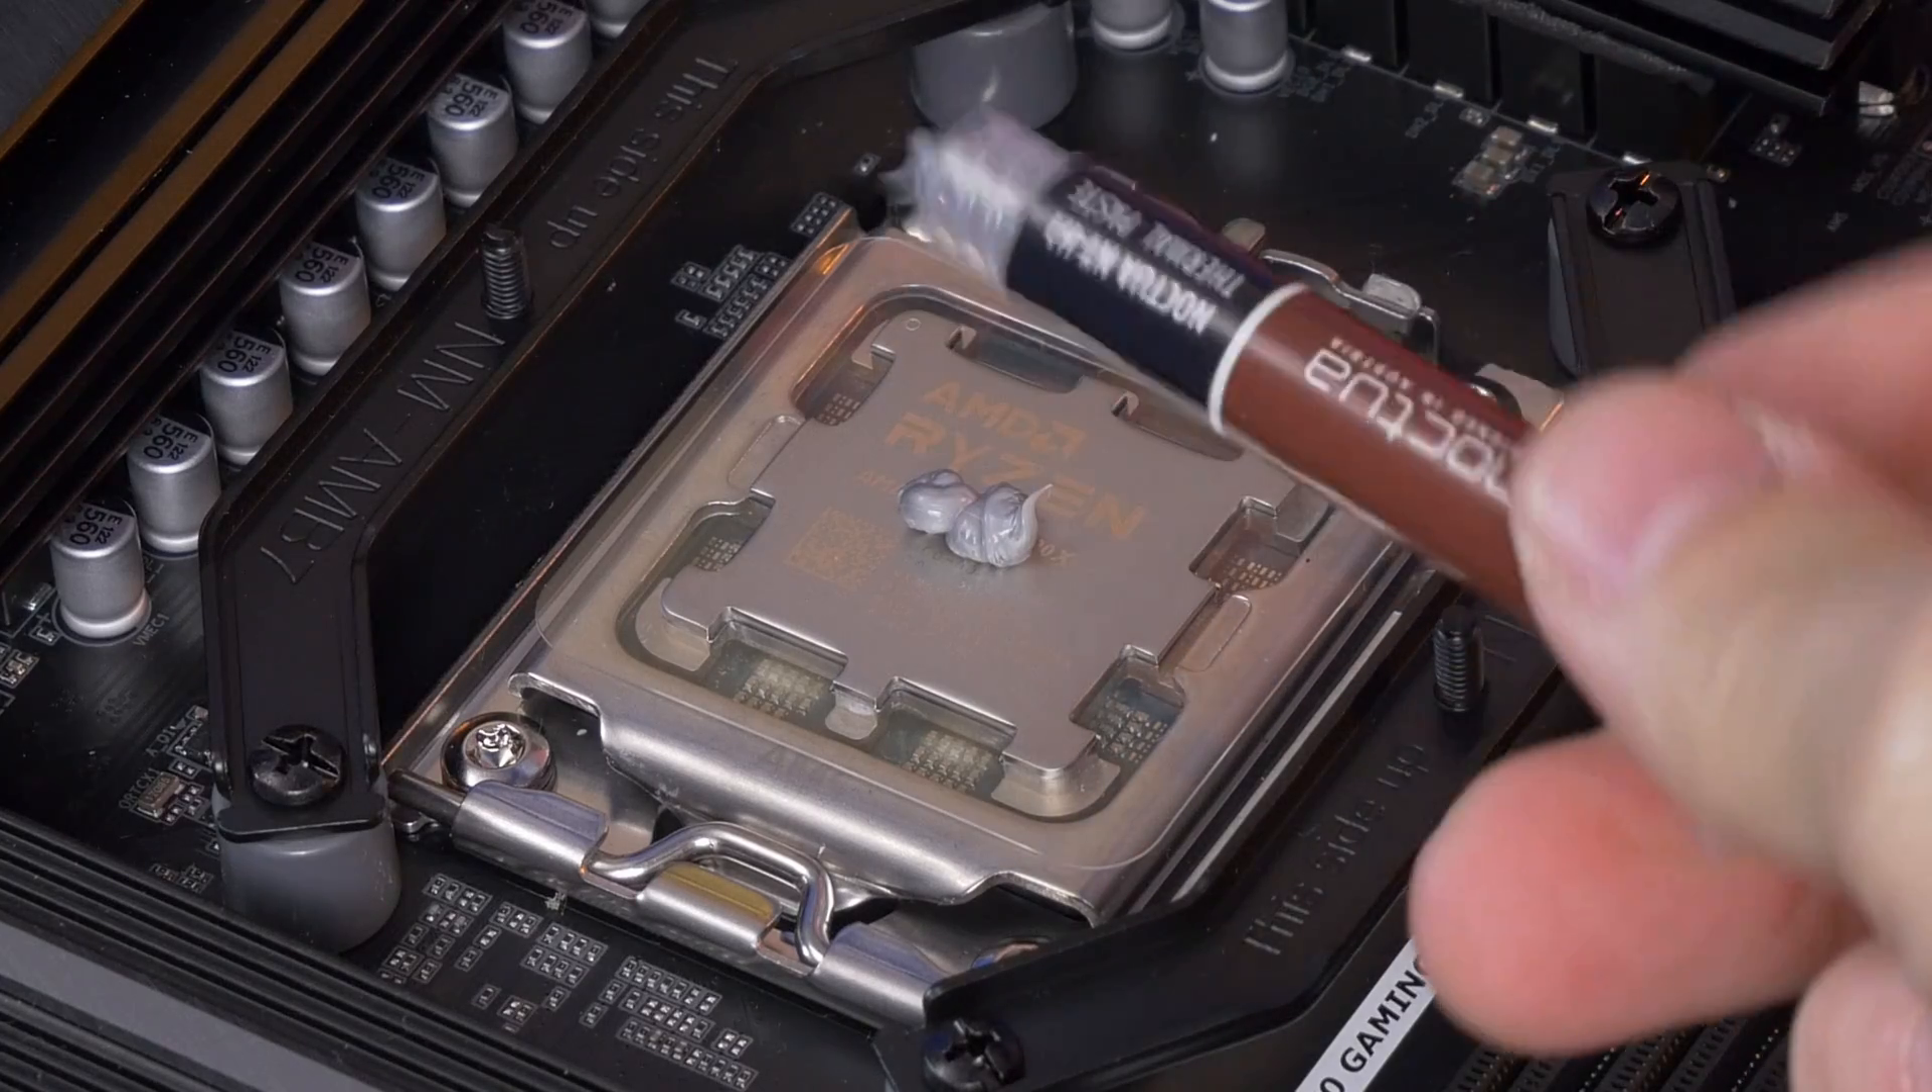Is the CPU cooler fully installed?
No.